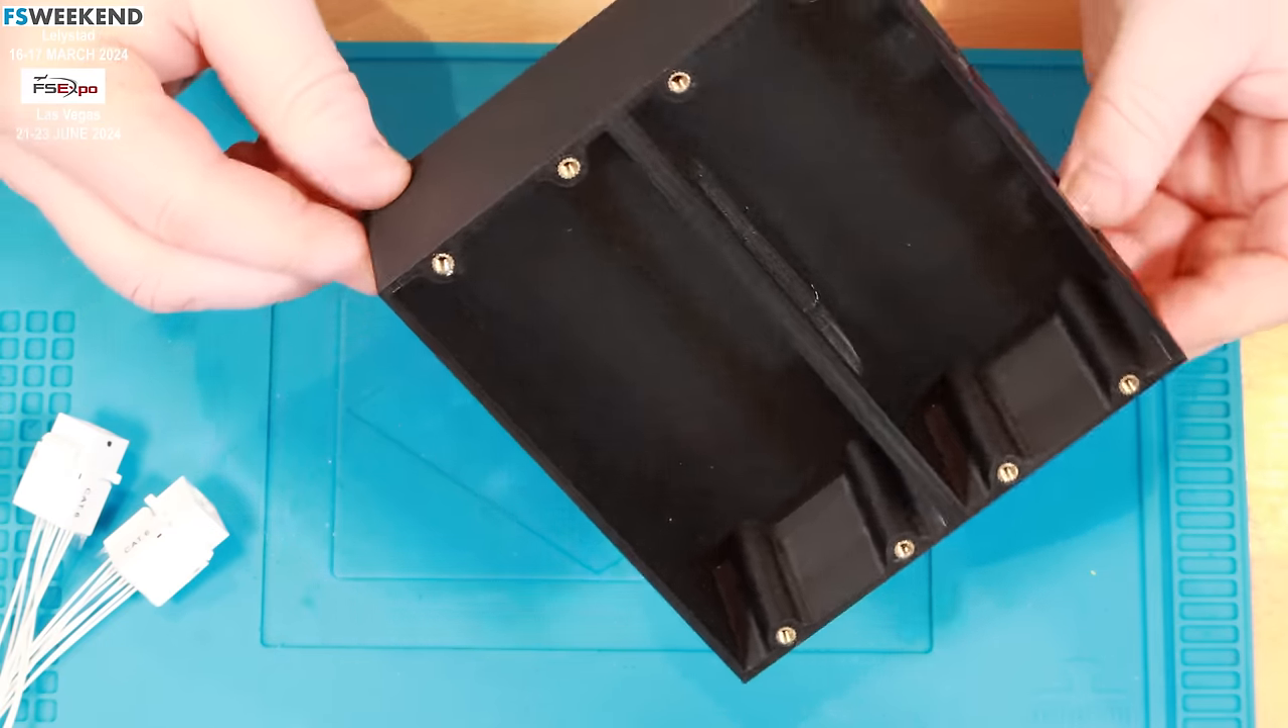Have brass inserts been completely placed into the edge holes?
Yes.